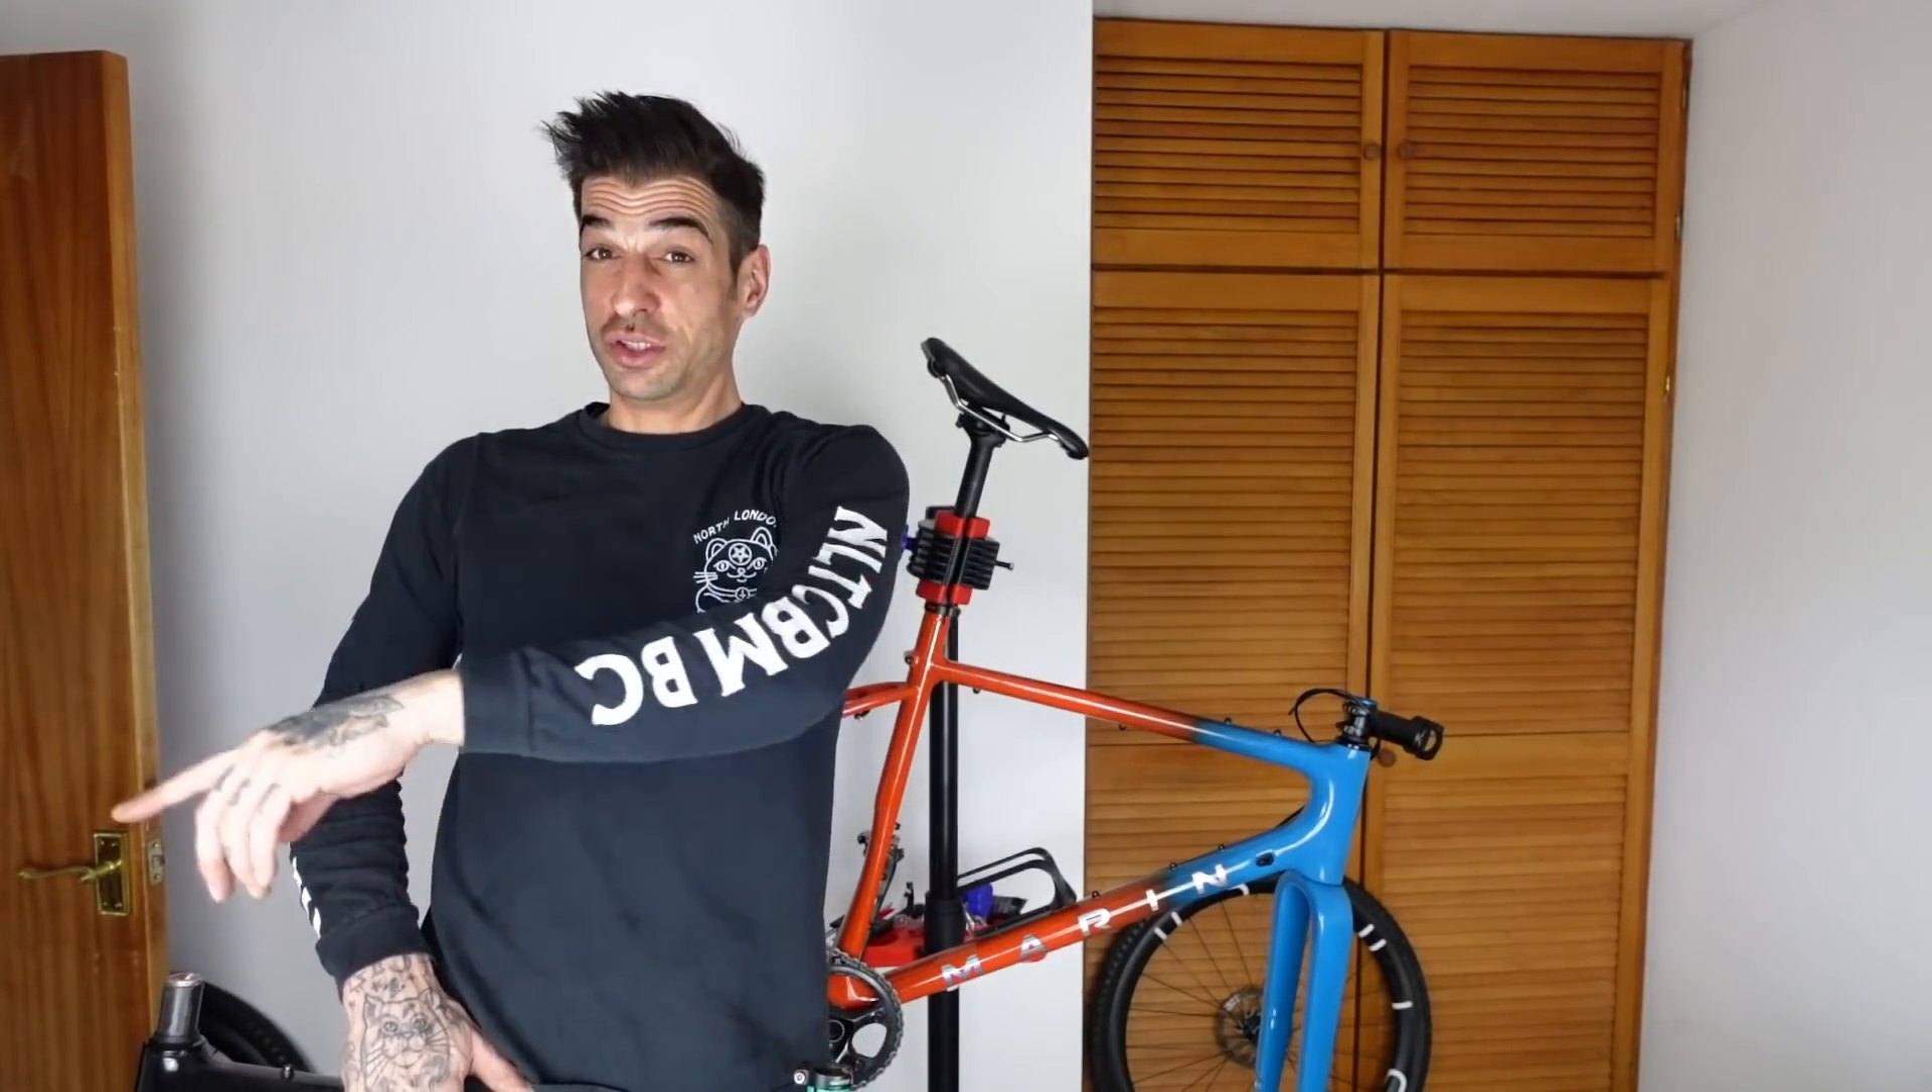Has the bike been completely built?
No.